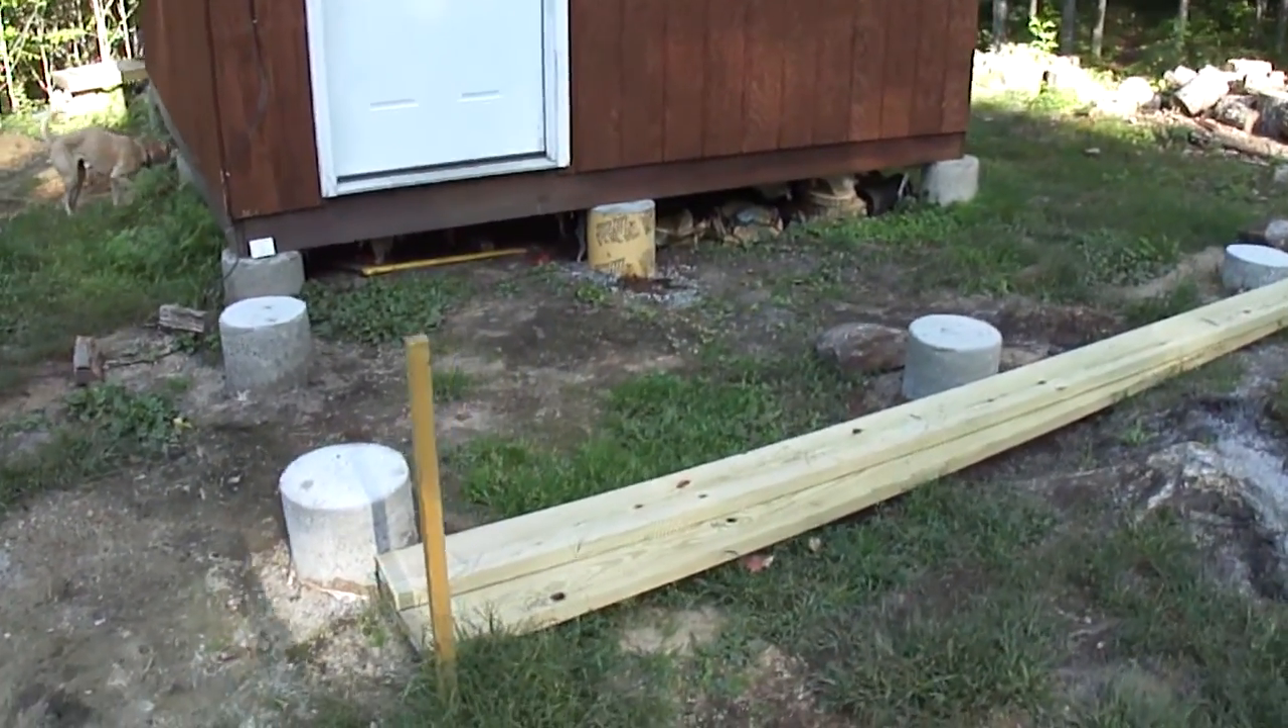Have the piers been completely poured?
Yes.